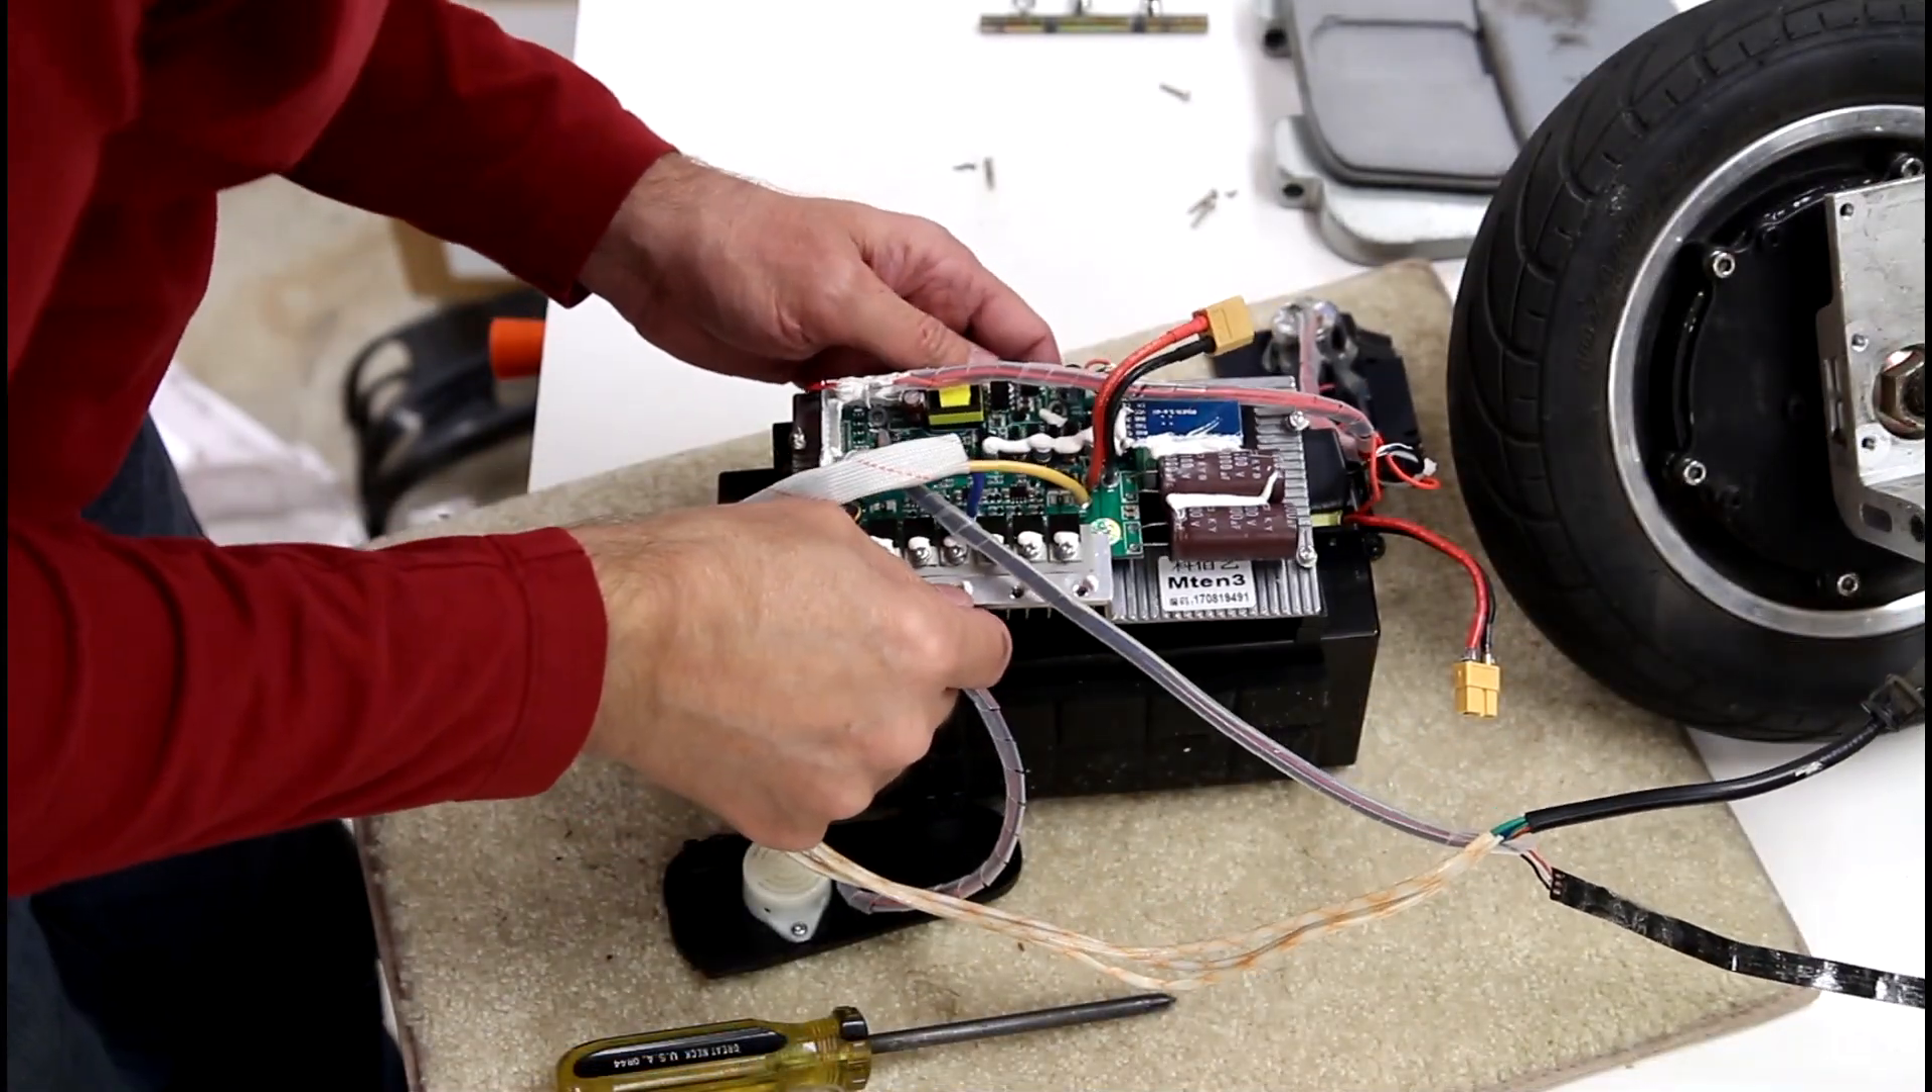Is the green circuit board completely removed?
No.